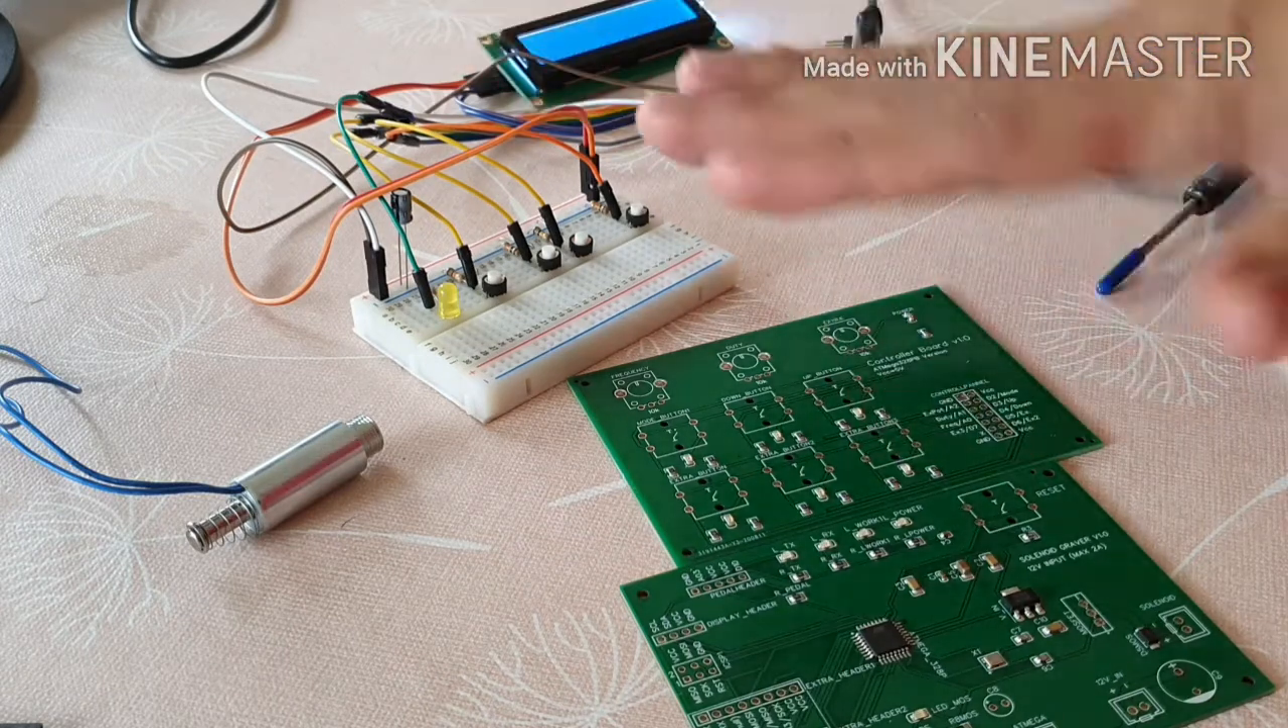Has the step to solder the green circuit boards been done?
No.